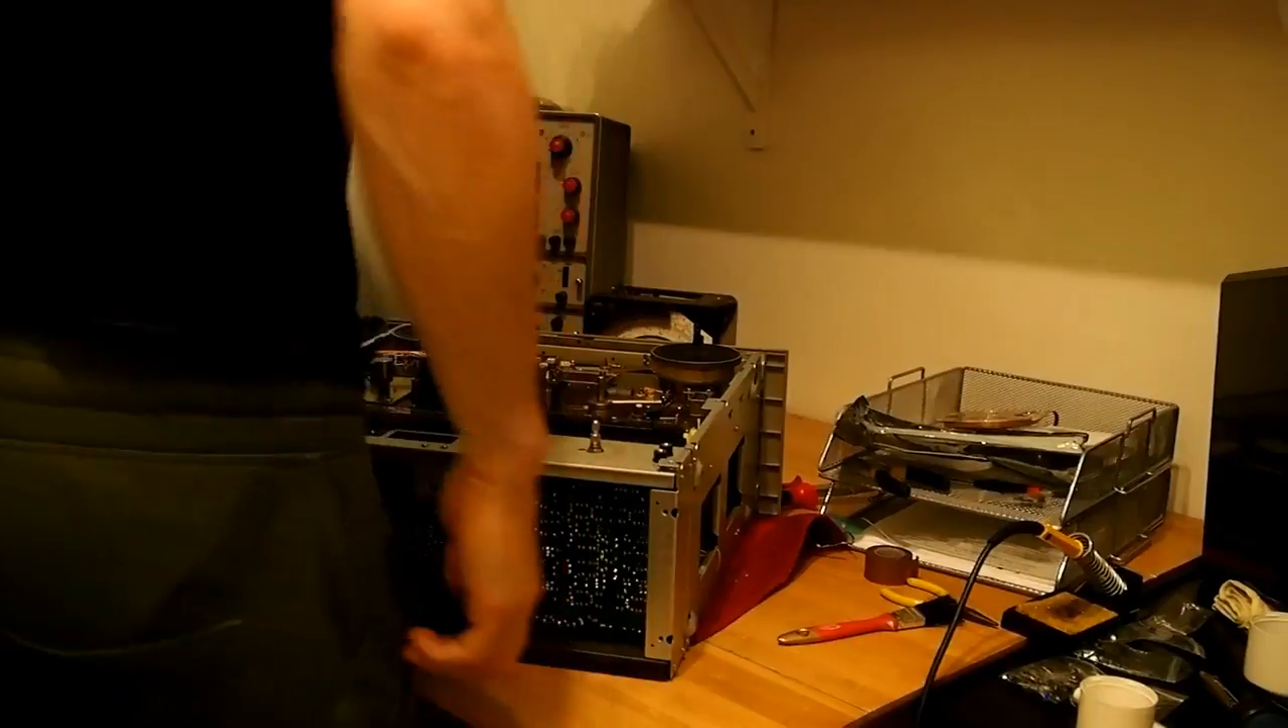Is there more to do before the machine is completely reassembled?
Yes.